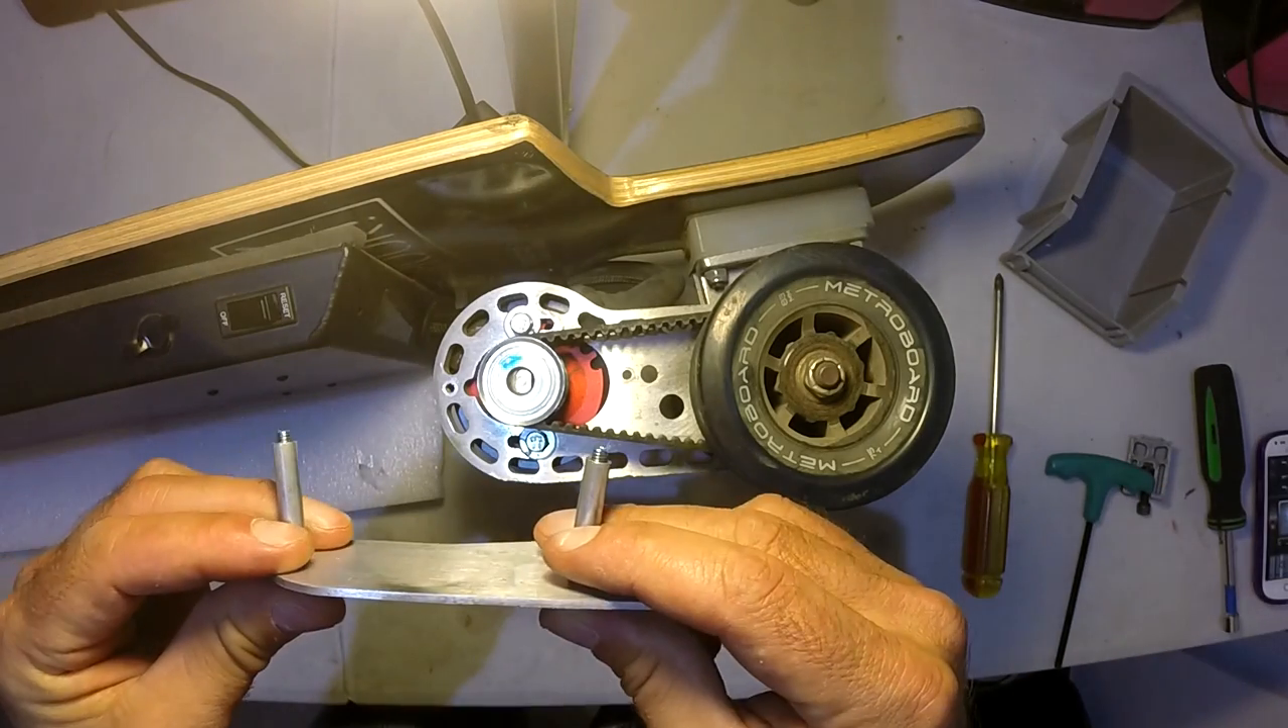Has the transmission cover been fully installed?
No.